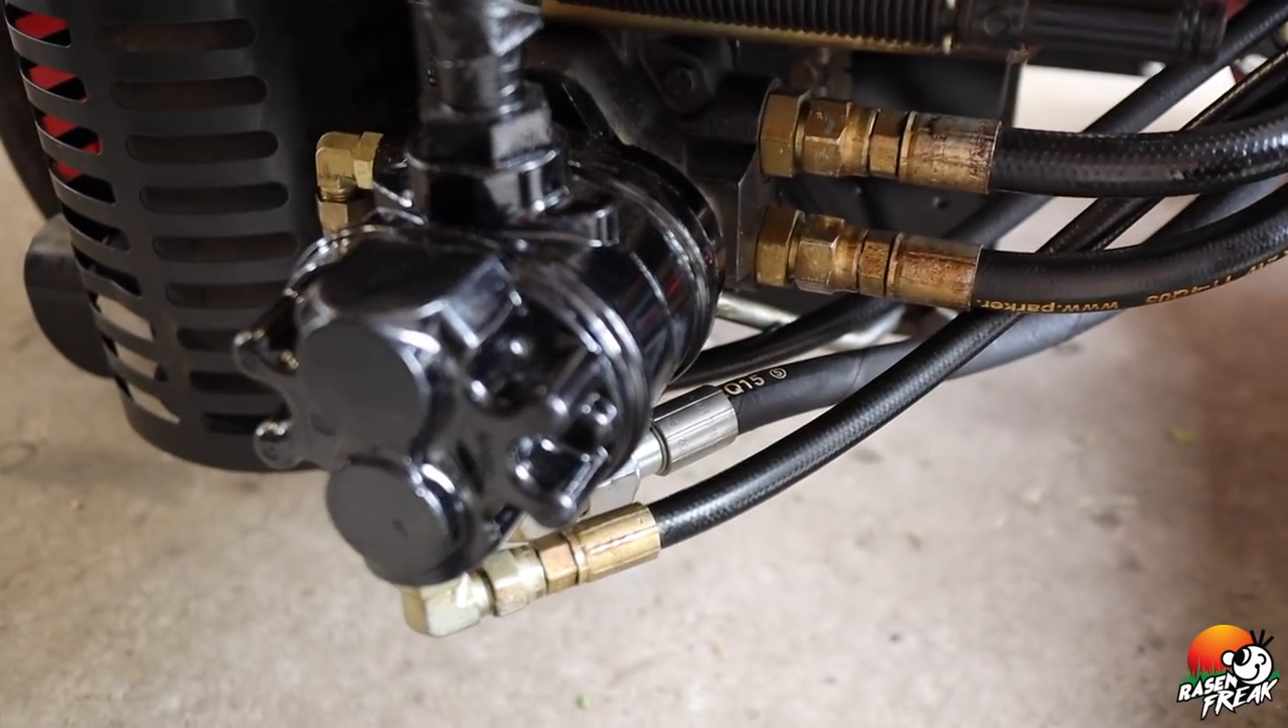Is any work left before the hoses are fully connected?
No.